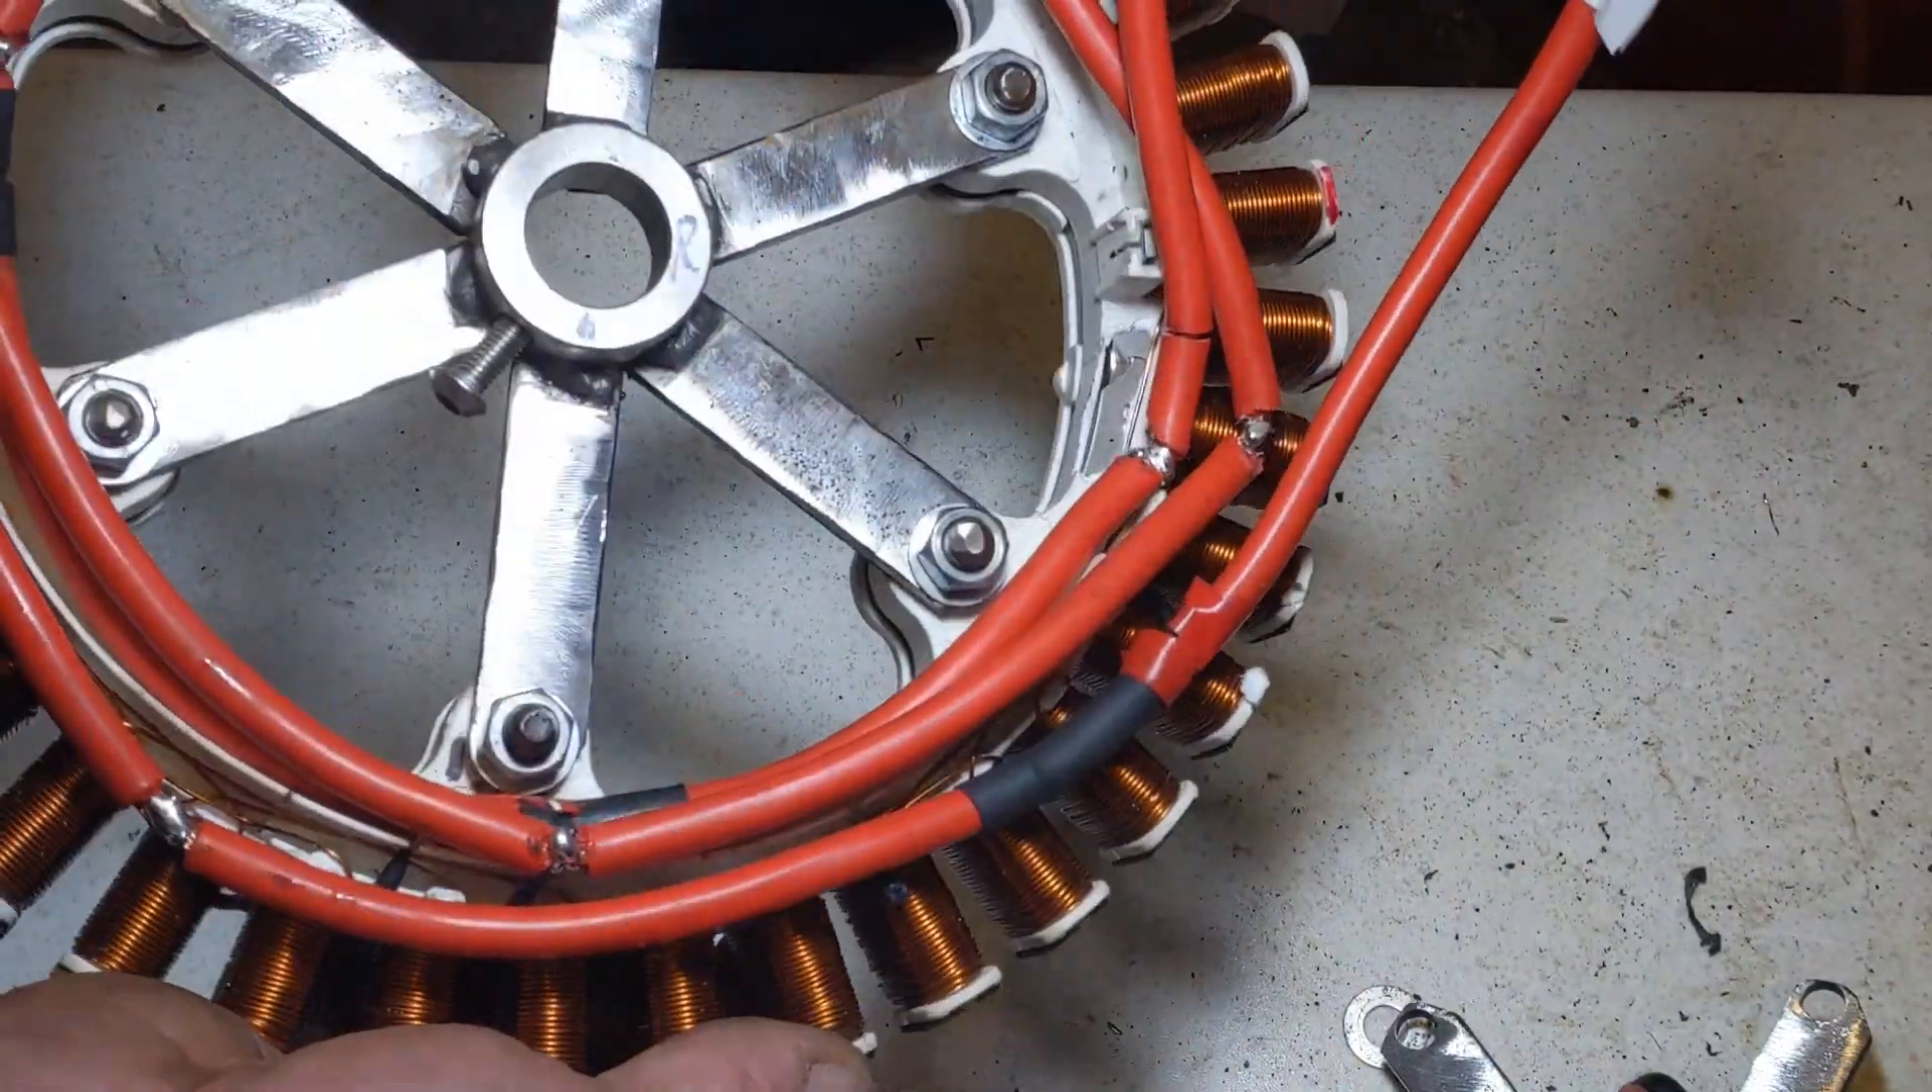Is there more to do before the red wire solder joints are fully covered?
Yes.